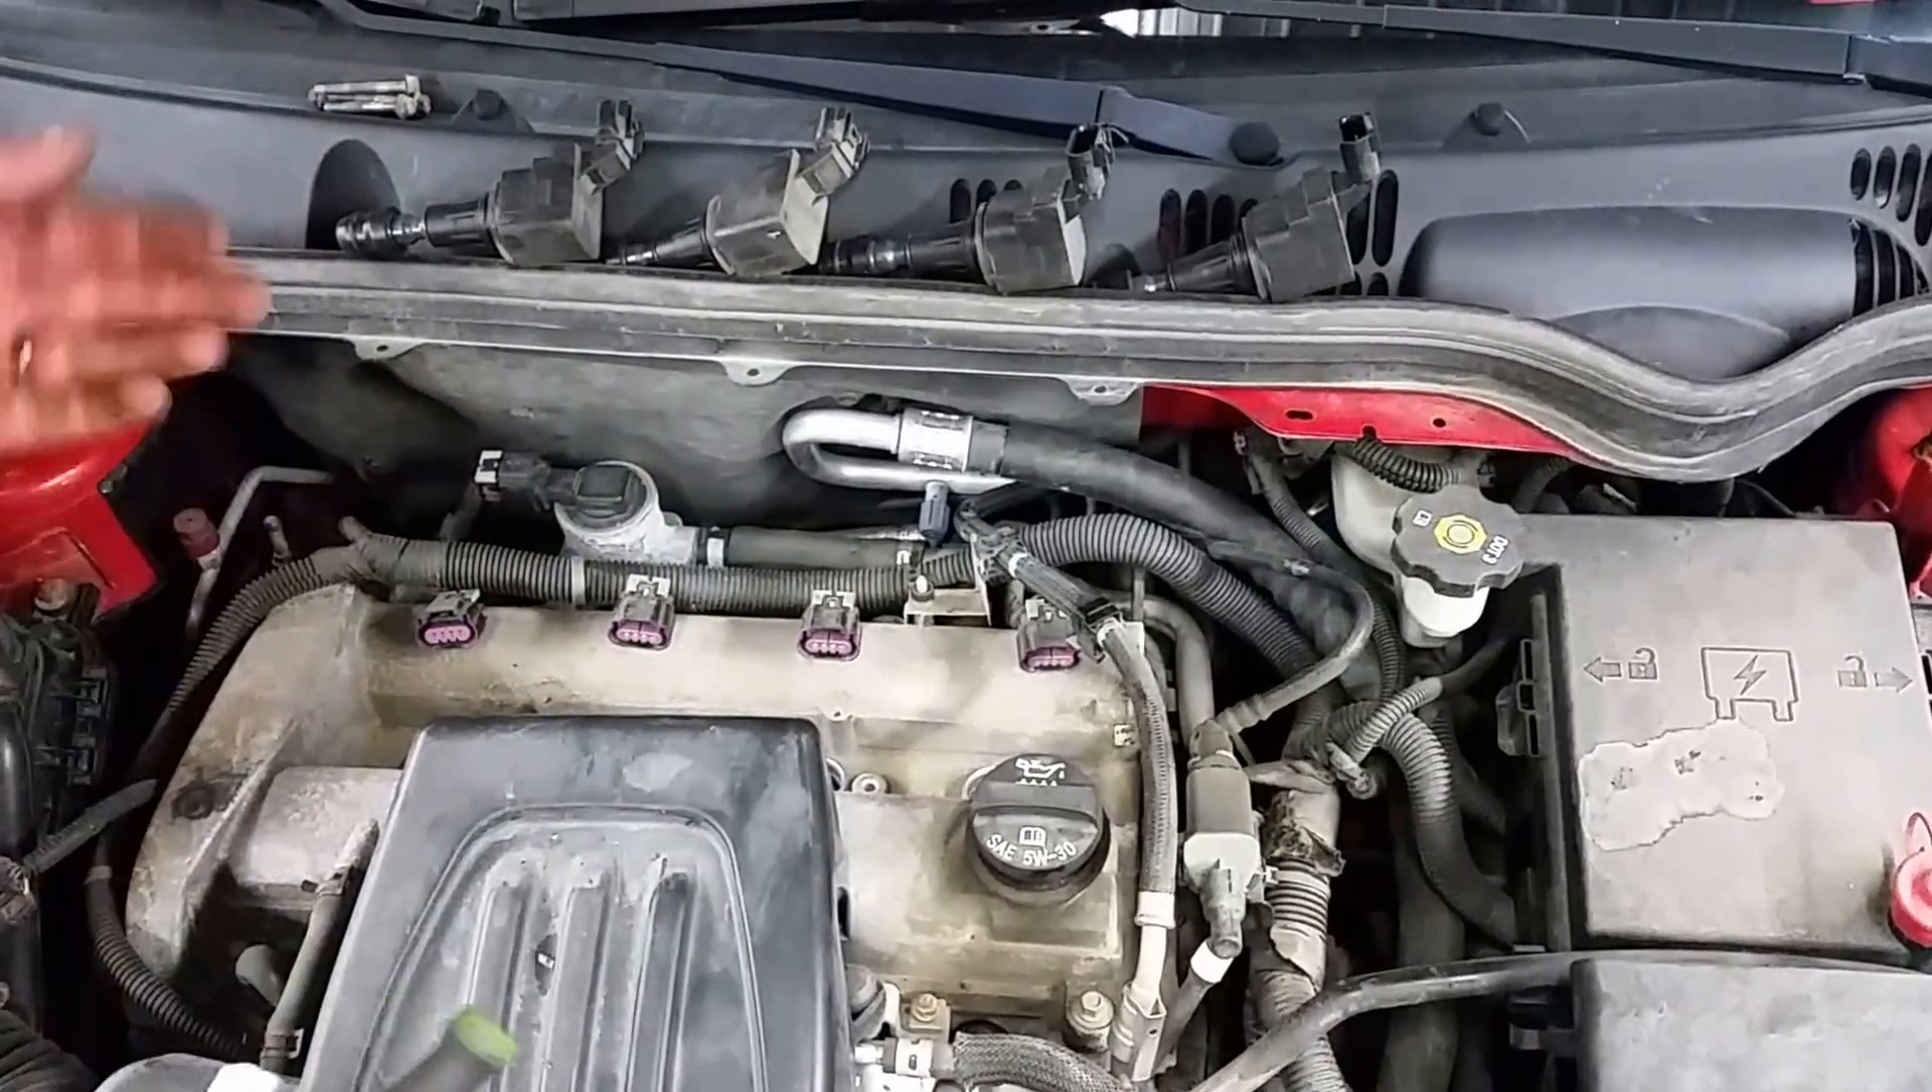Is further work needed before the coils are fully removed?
No.